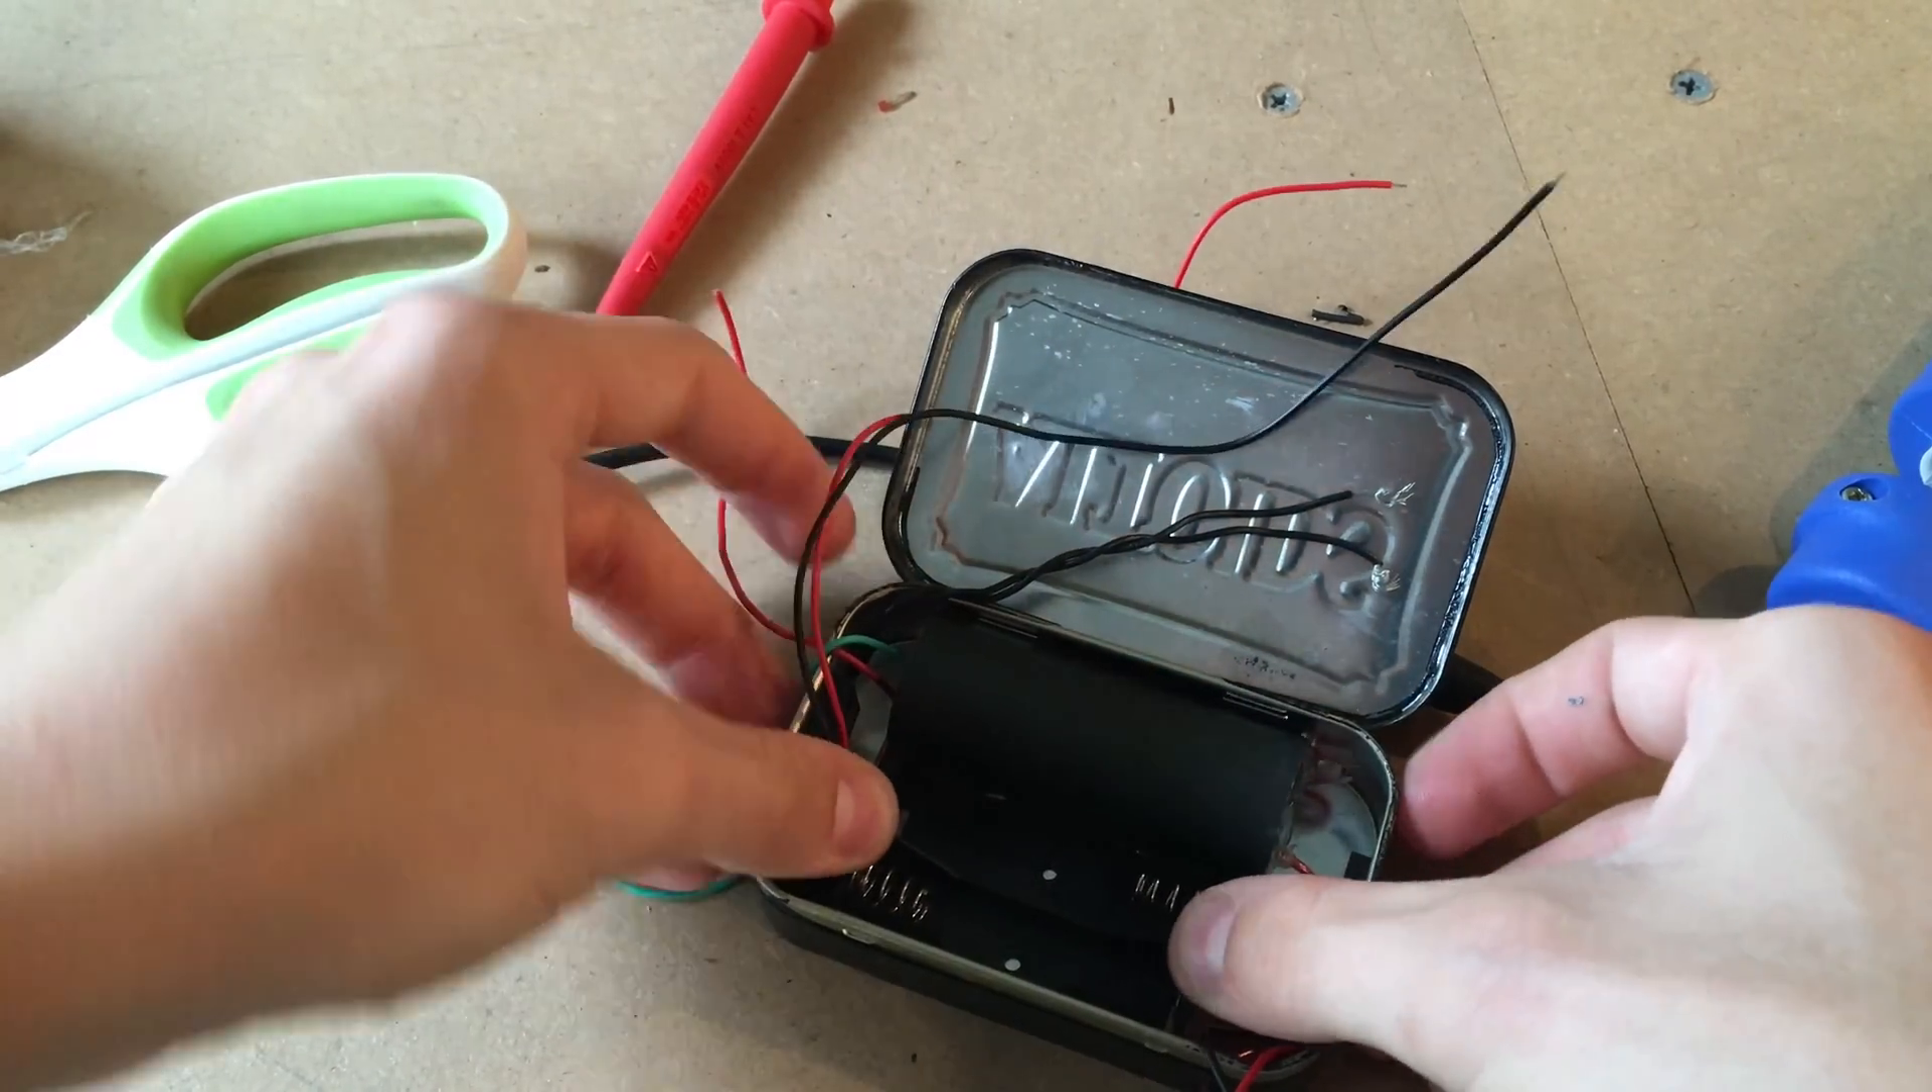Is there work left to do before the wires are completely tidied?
Yes.